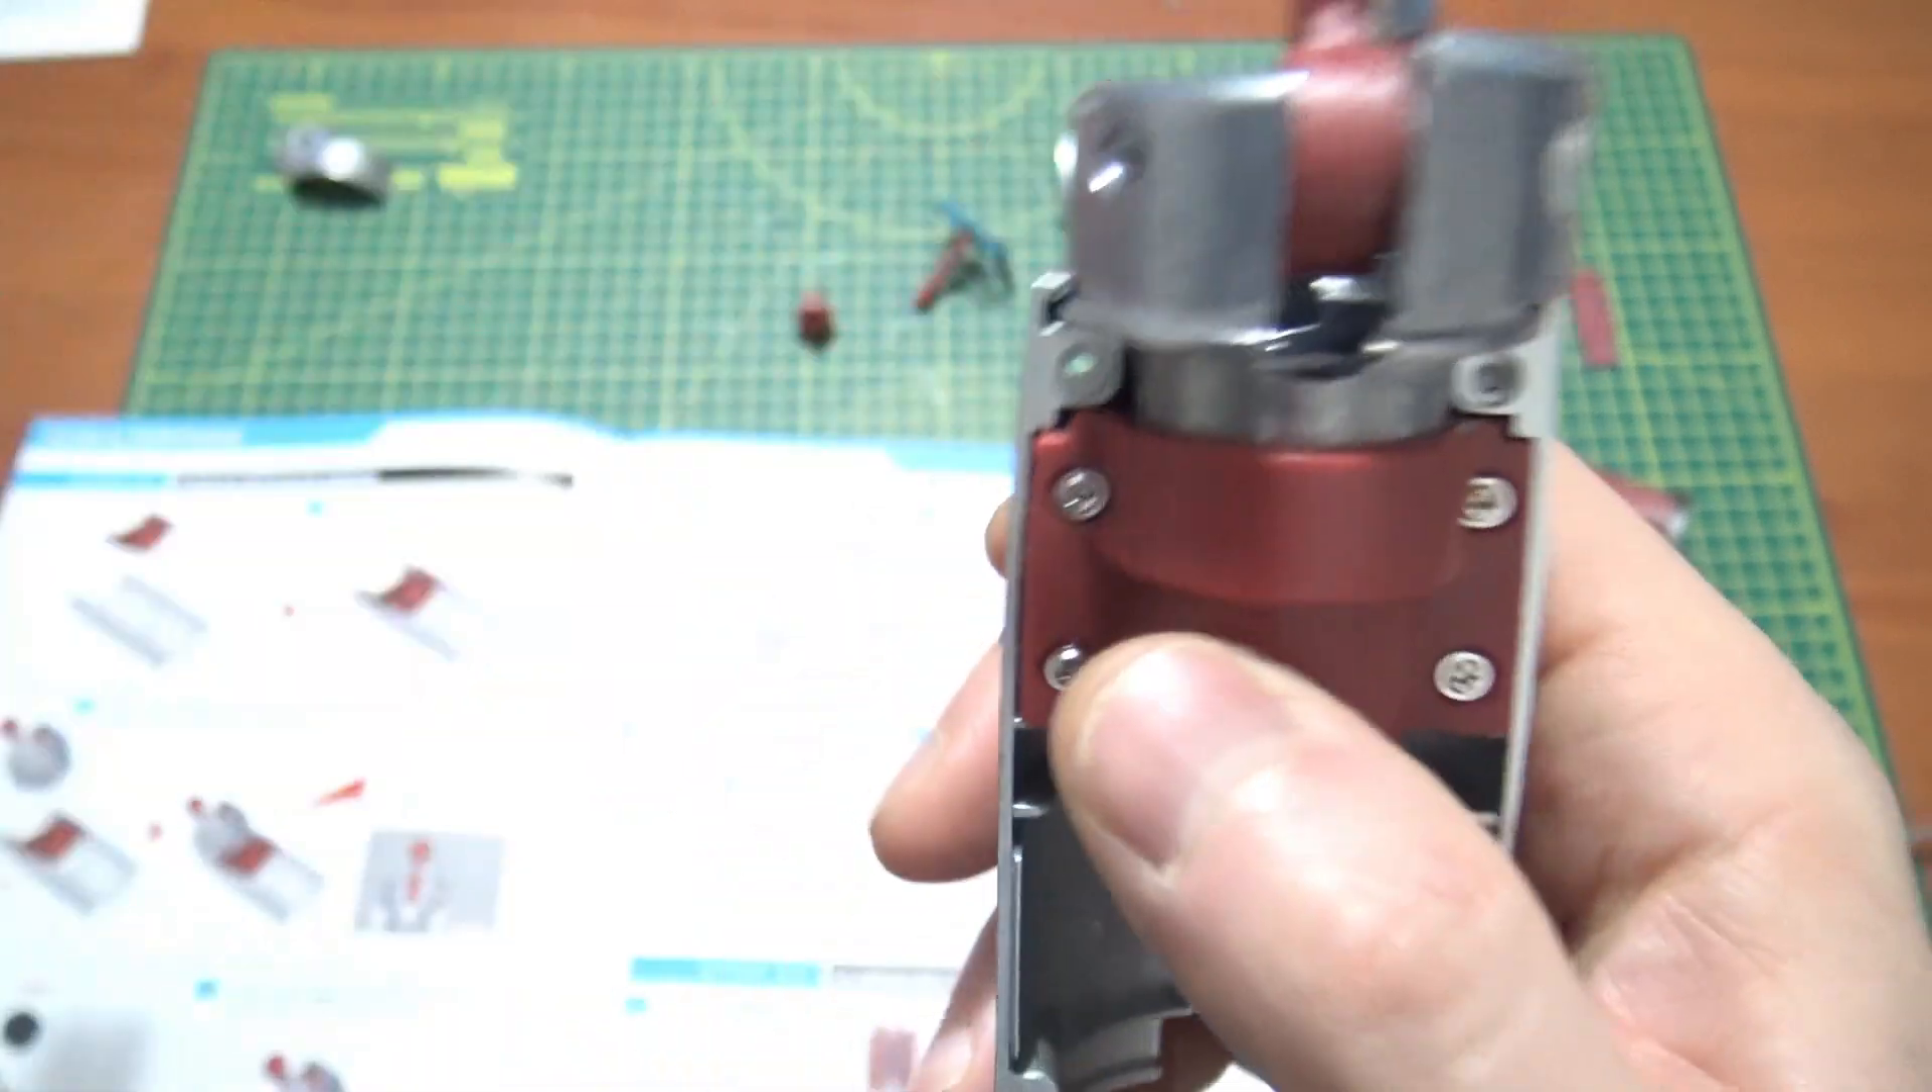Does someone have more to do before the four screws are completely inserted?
No.